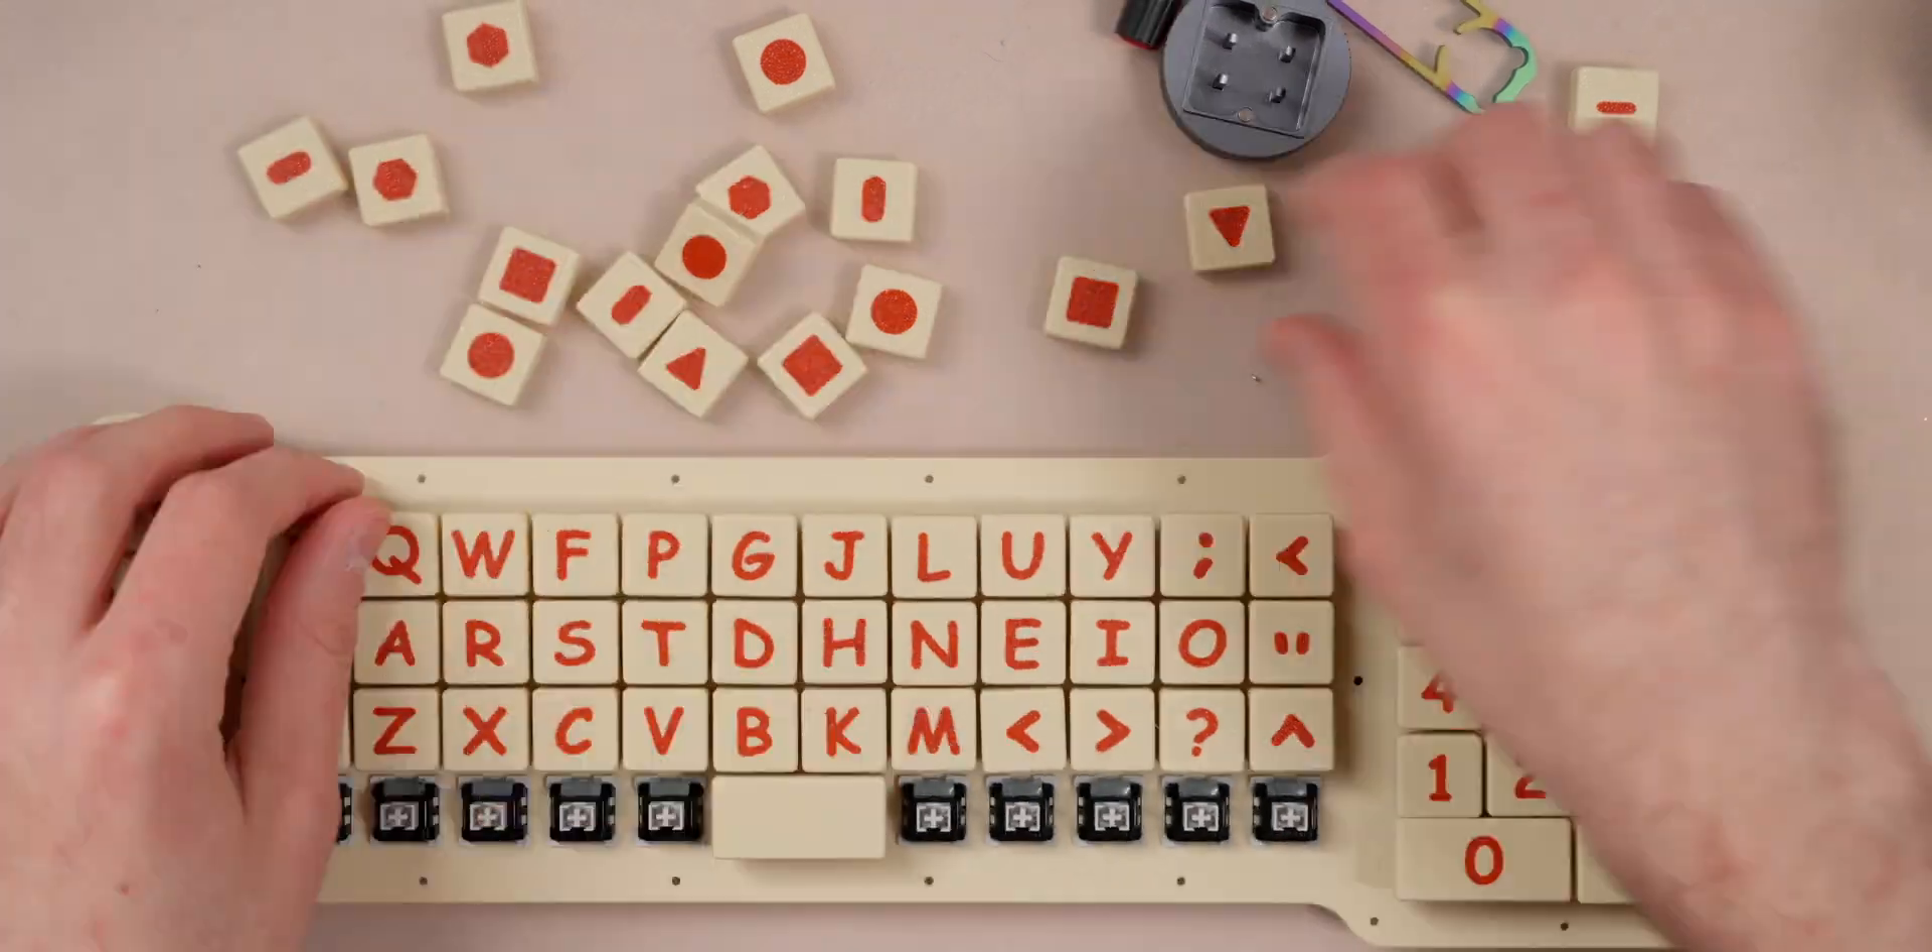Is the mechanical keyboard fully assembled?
No.